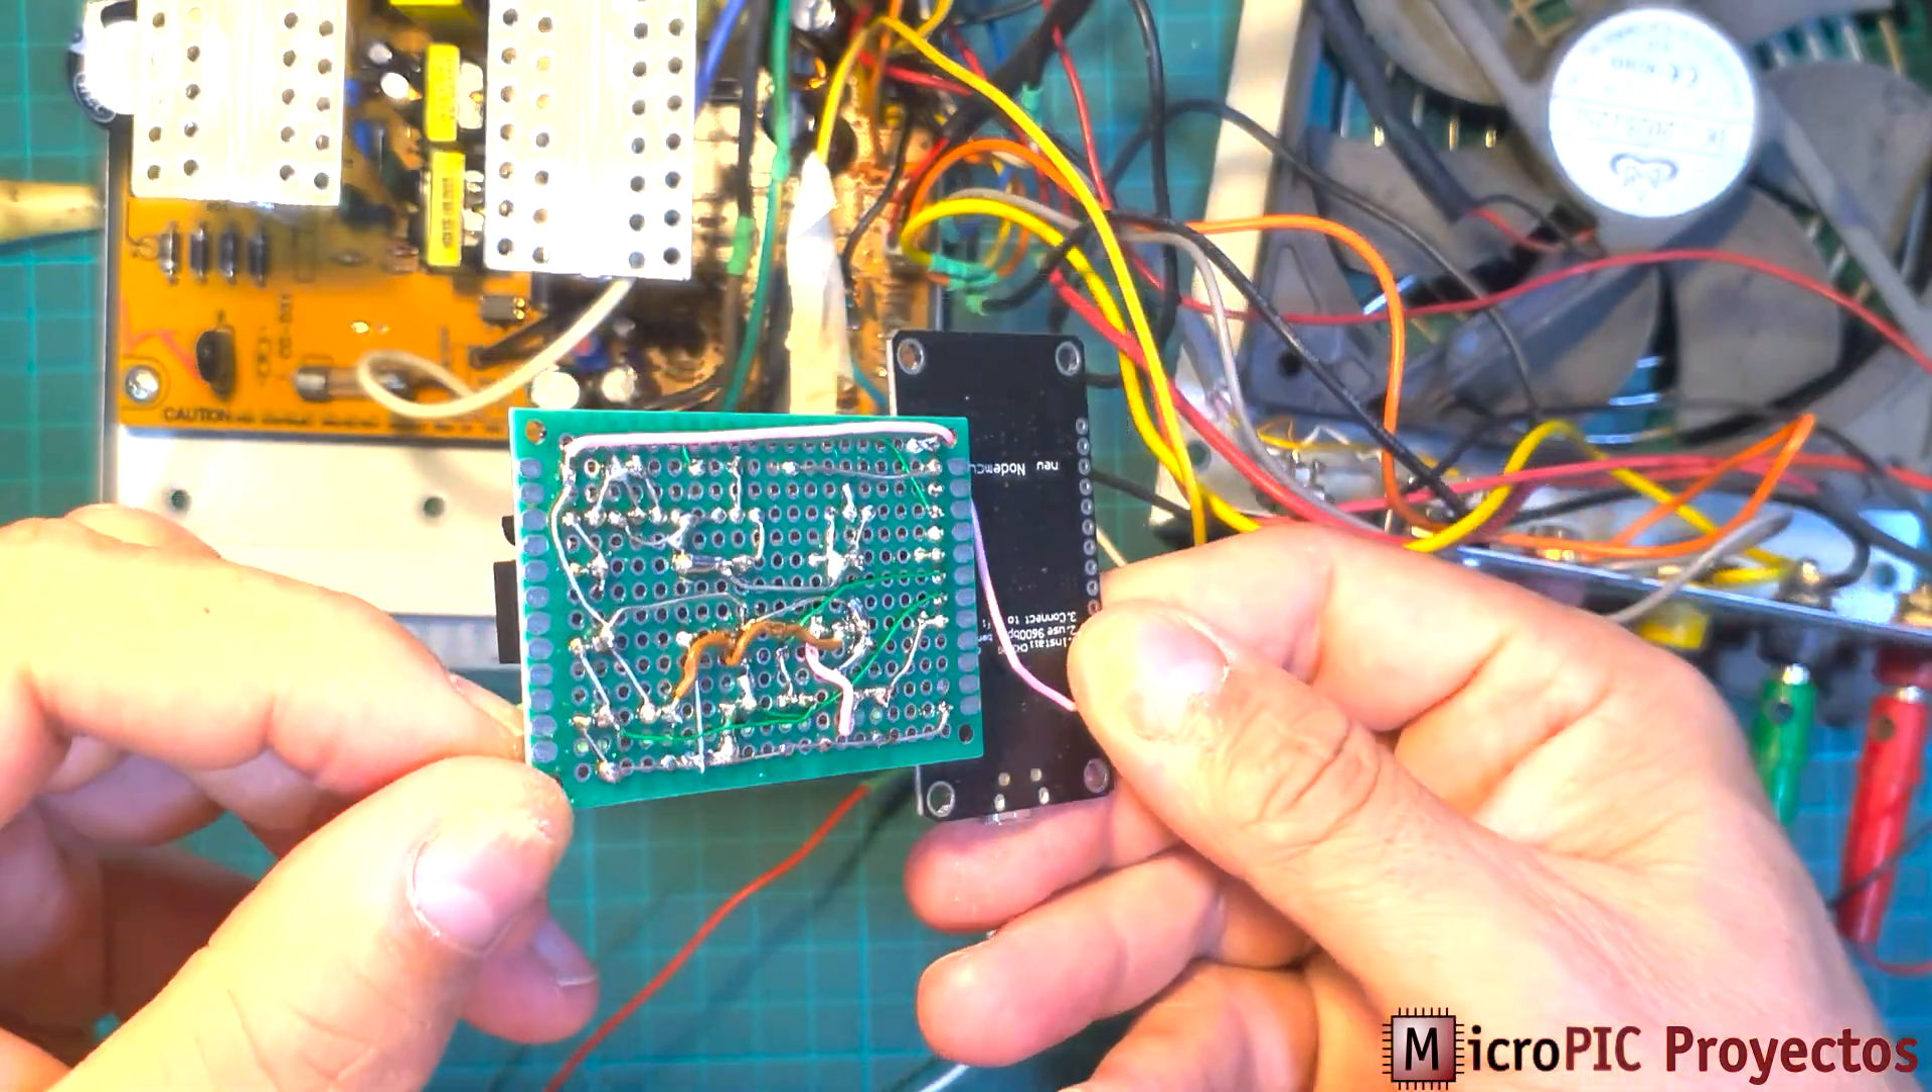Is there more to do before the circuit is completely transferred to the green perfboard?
No.